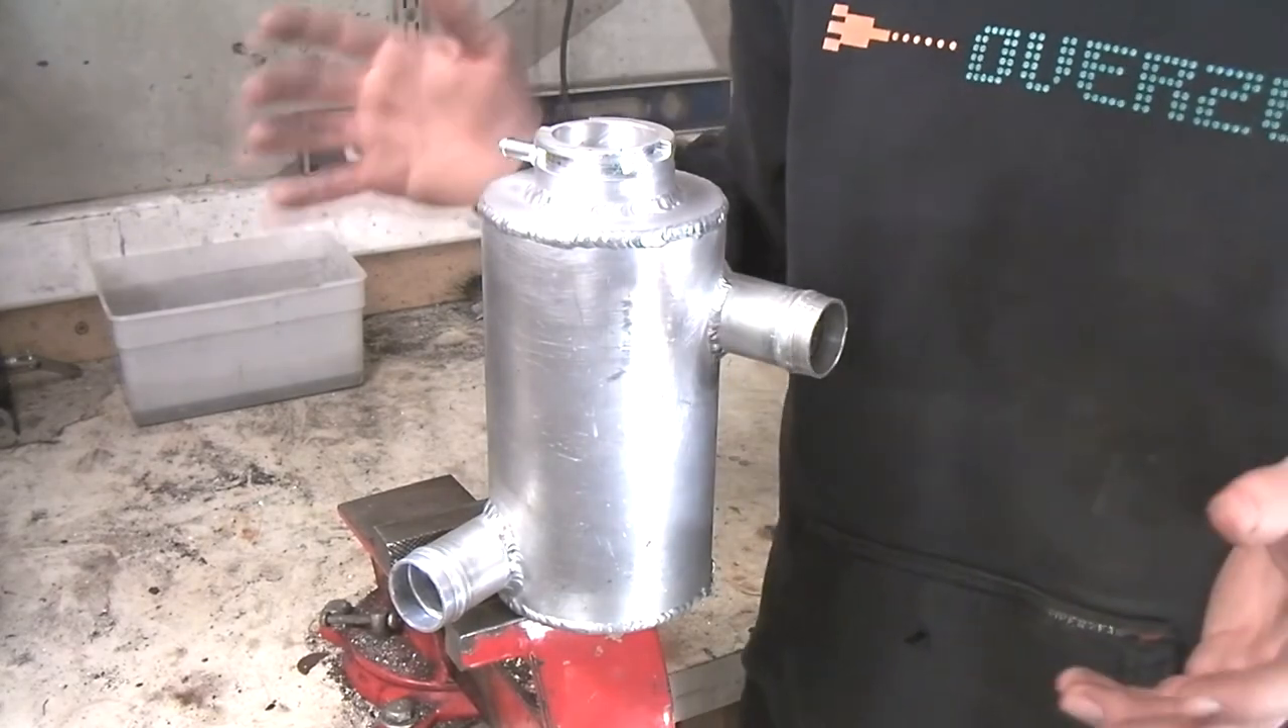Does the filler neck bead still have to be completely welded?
No.